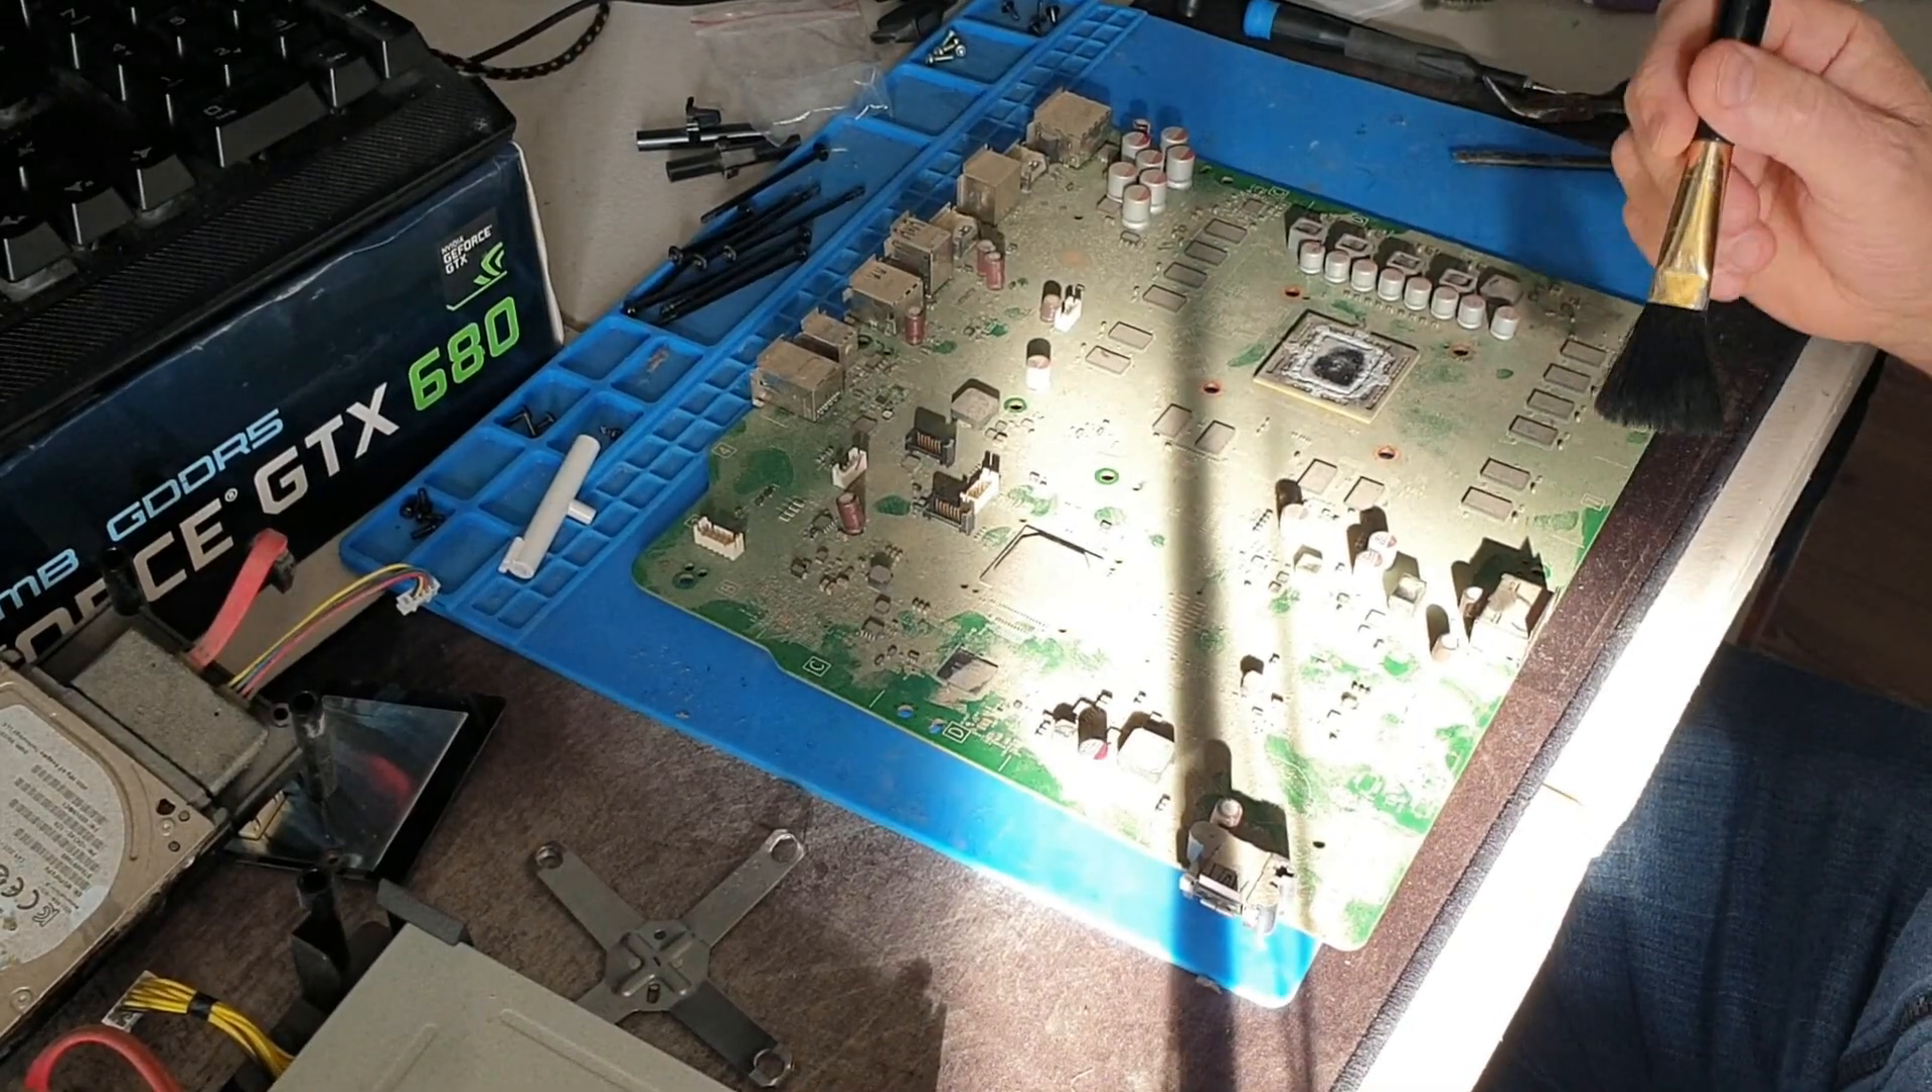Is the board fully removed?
Yes.